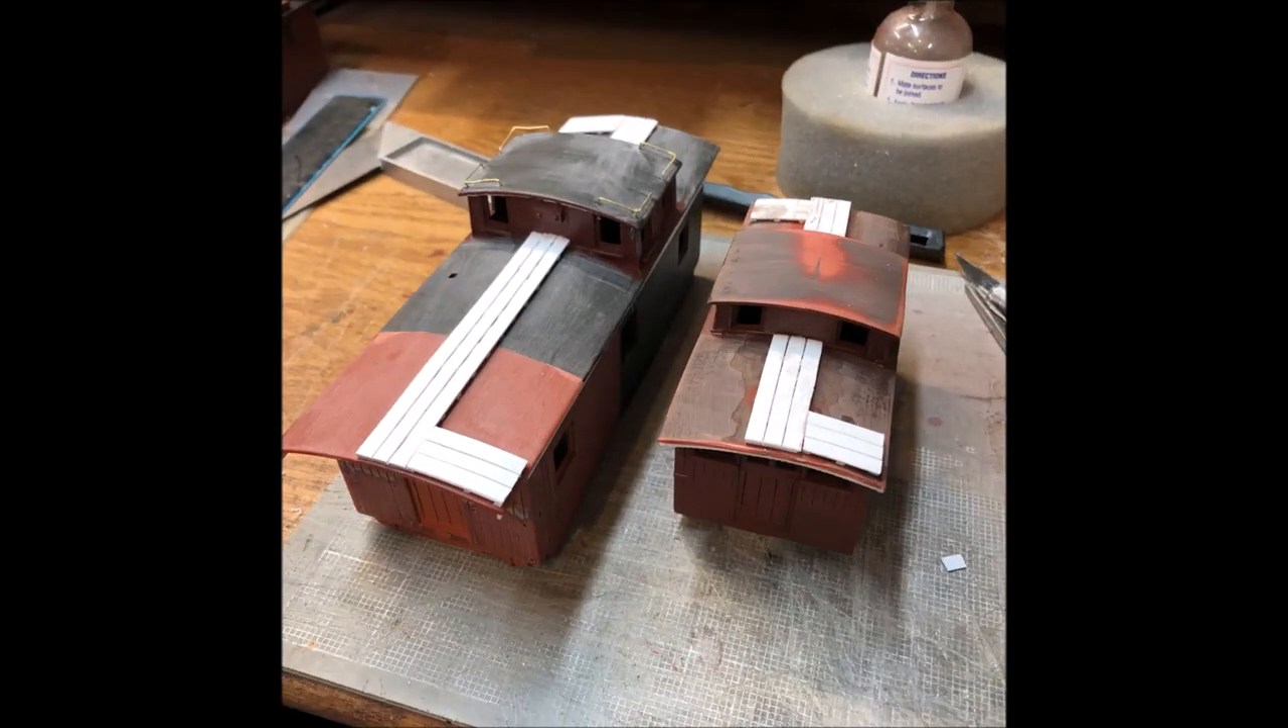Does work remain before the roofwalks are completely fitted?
No.